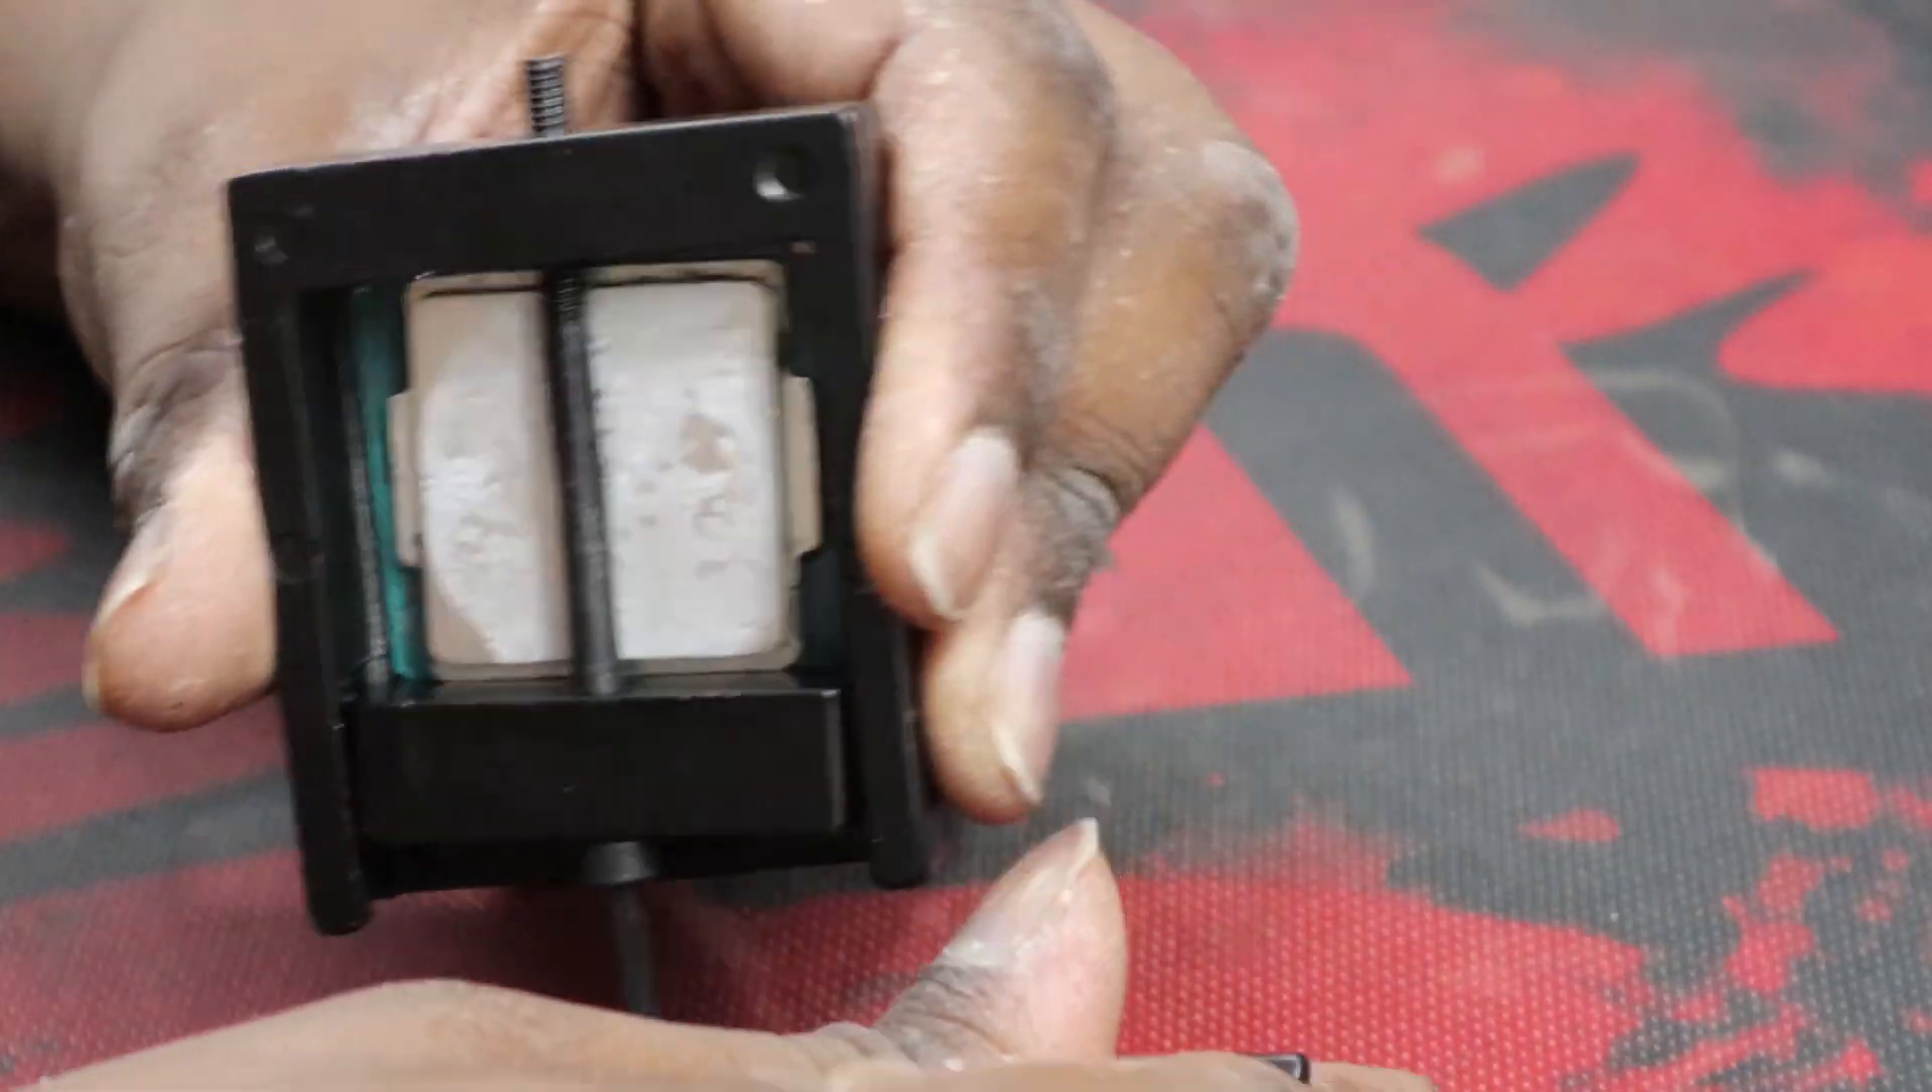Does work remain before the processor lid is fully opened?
Yes.